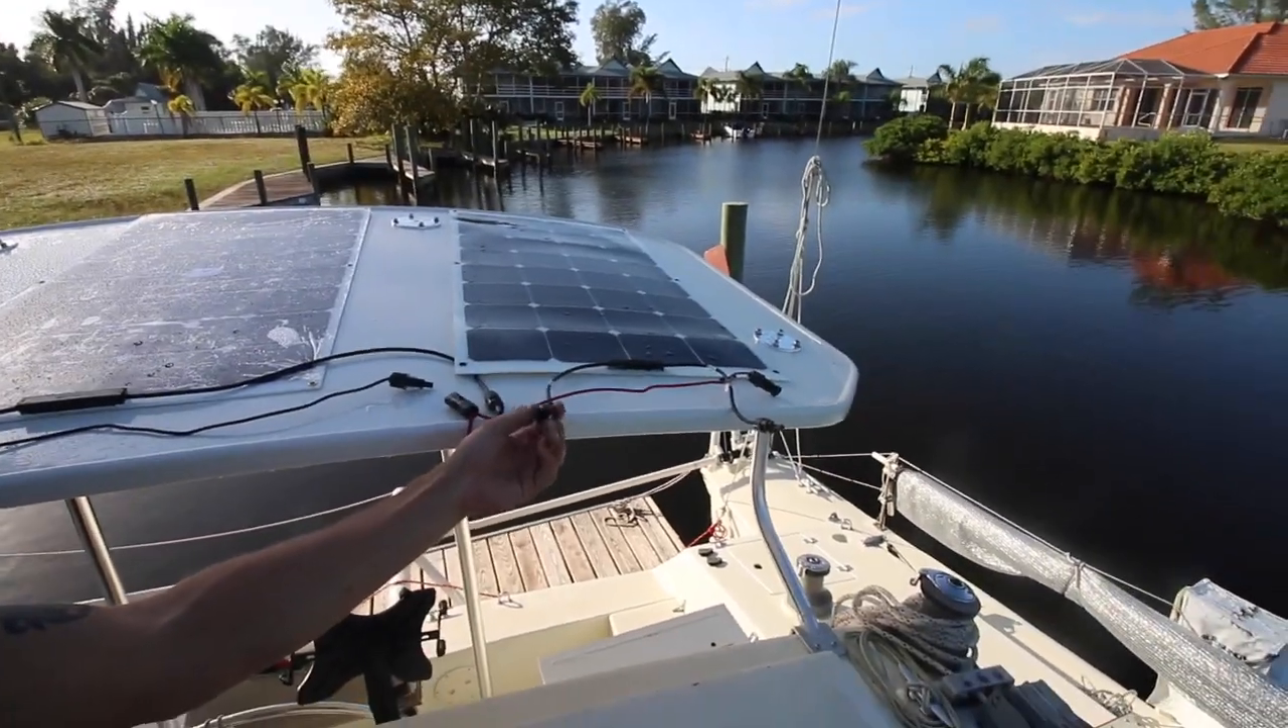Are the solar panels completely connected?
No.